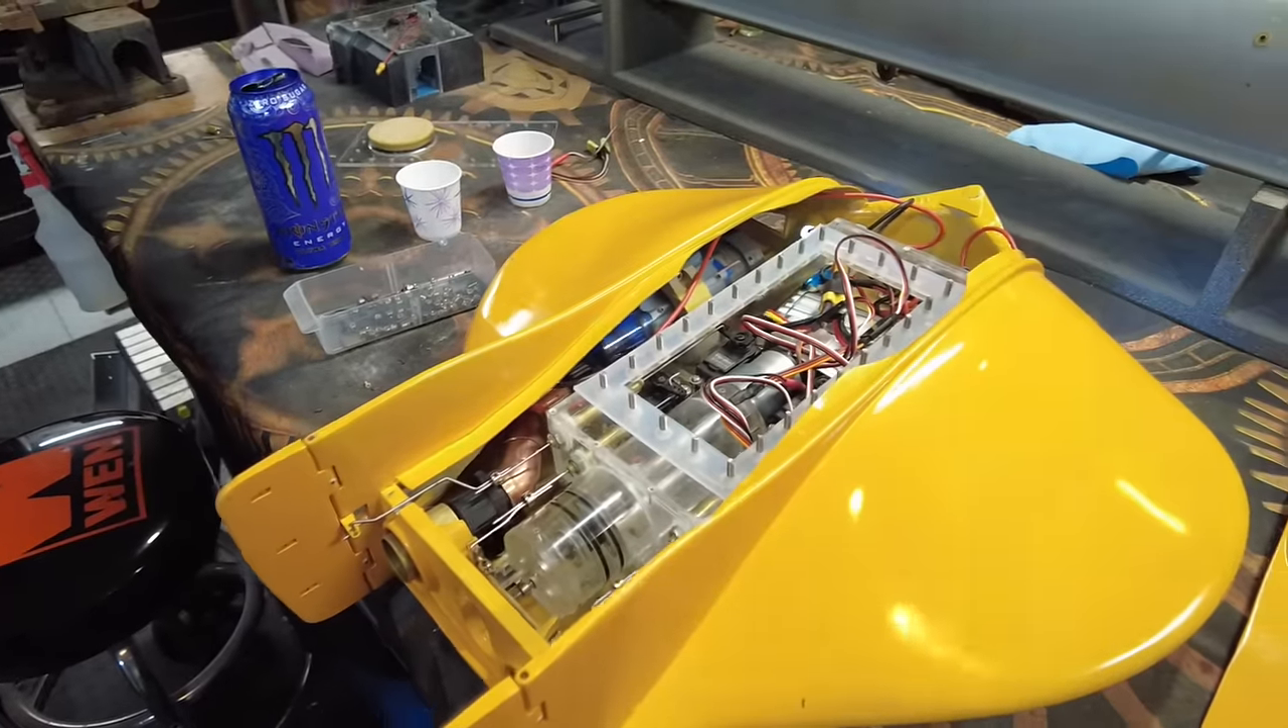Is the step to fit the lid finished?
No.